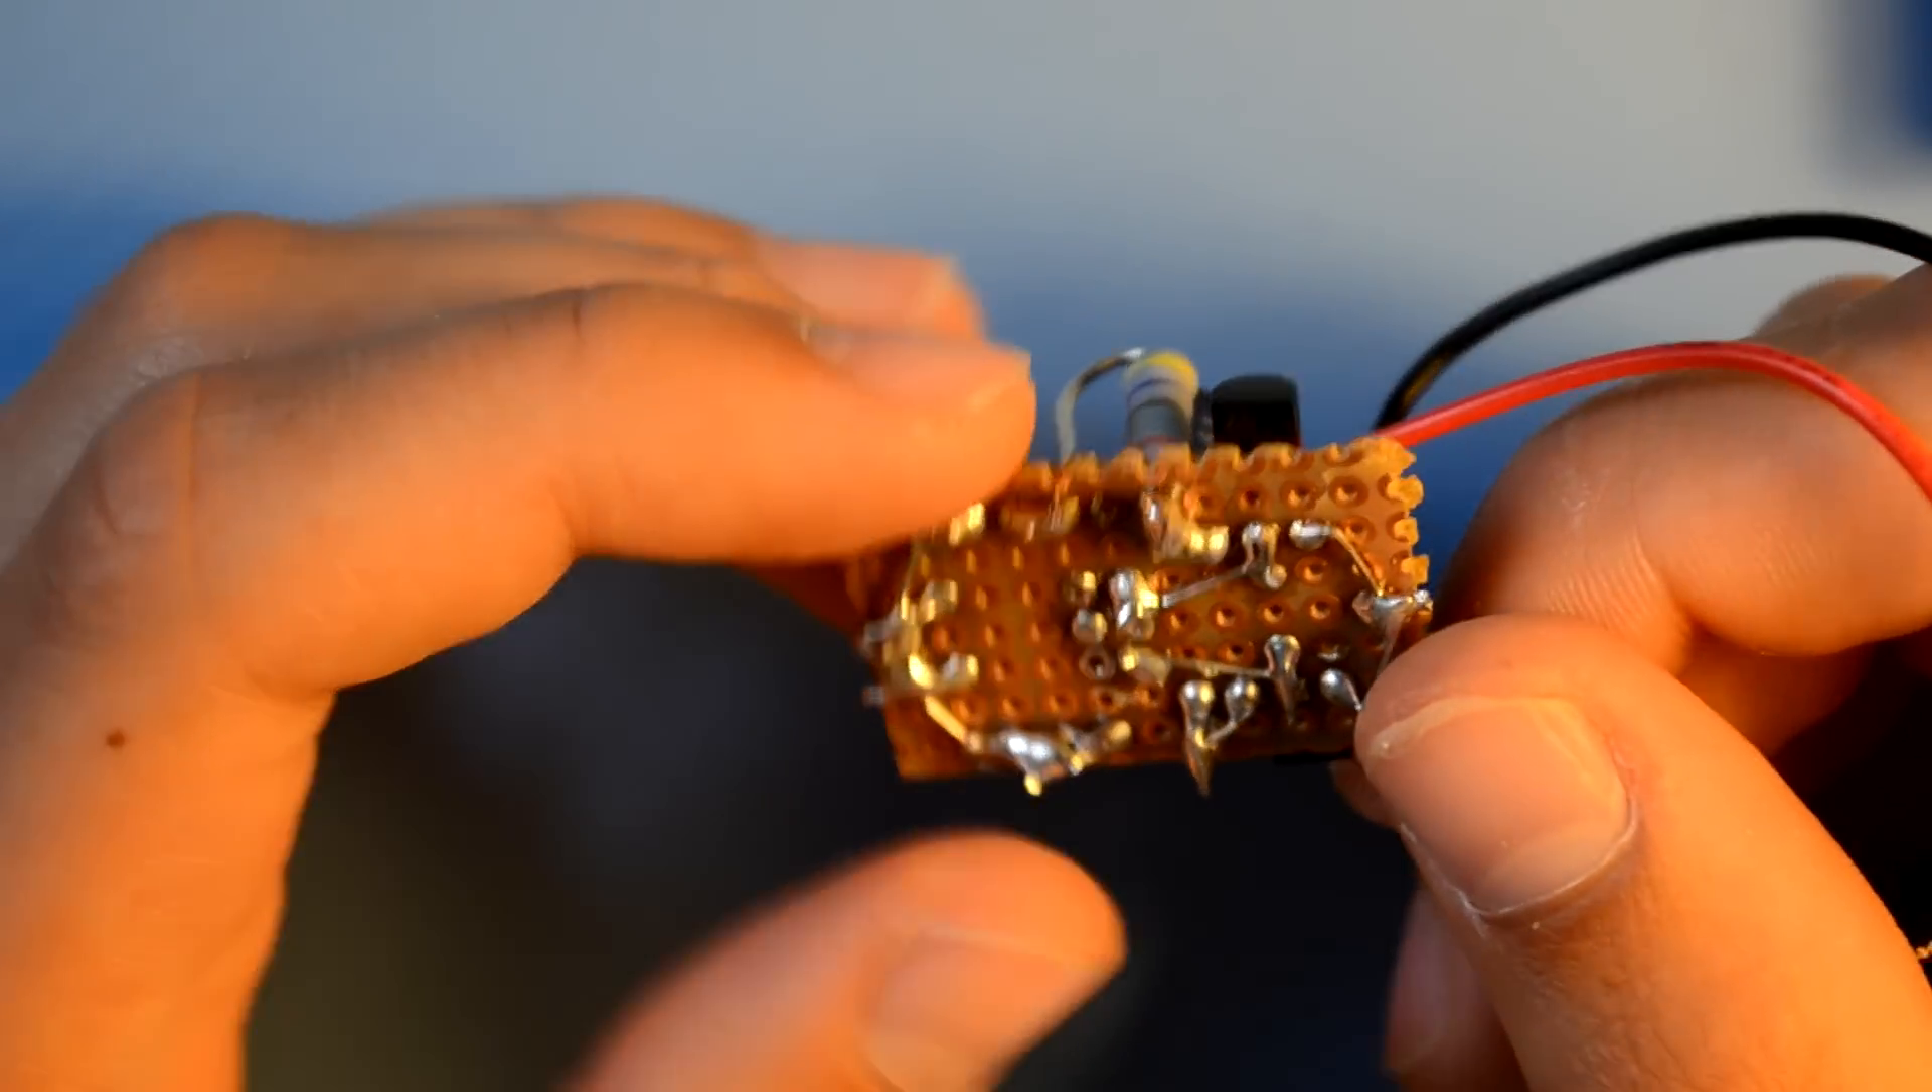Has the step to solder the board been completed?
Yes.